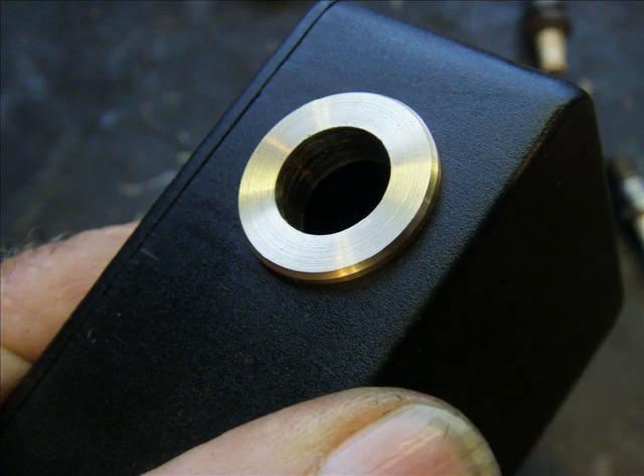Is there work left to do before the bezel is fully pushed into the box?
No.